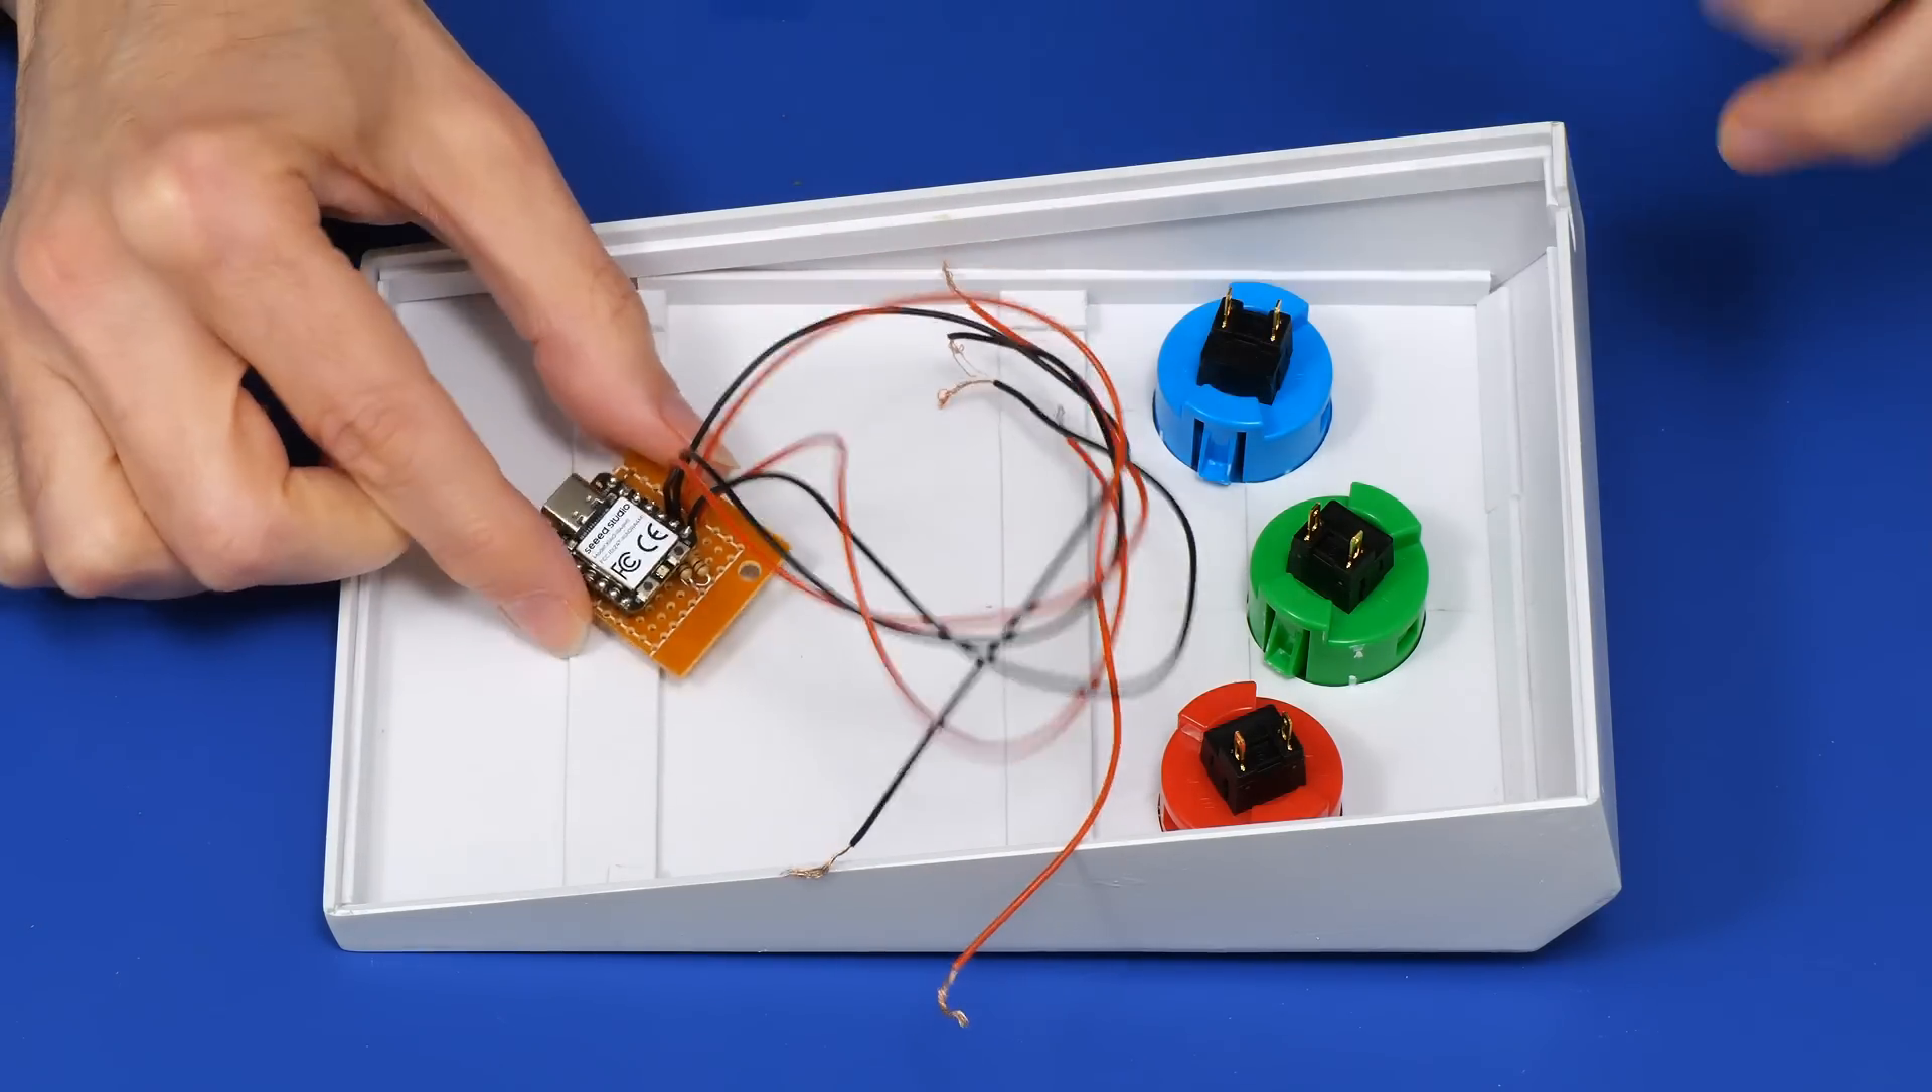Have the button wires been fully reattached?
No.